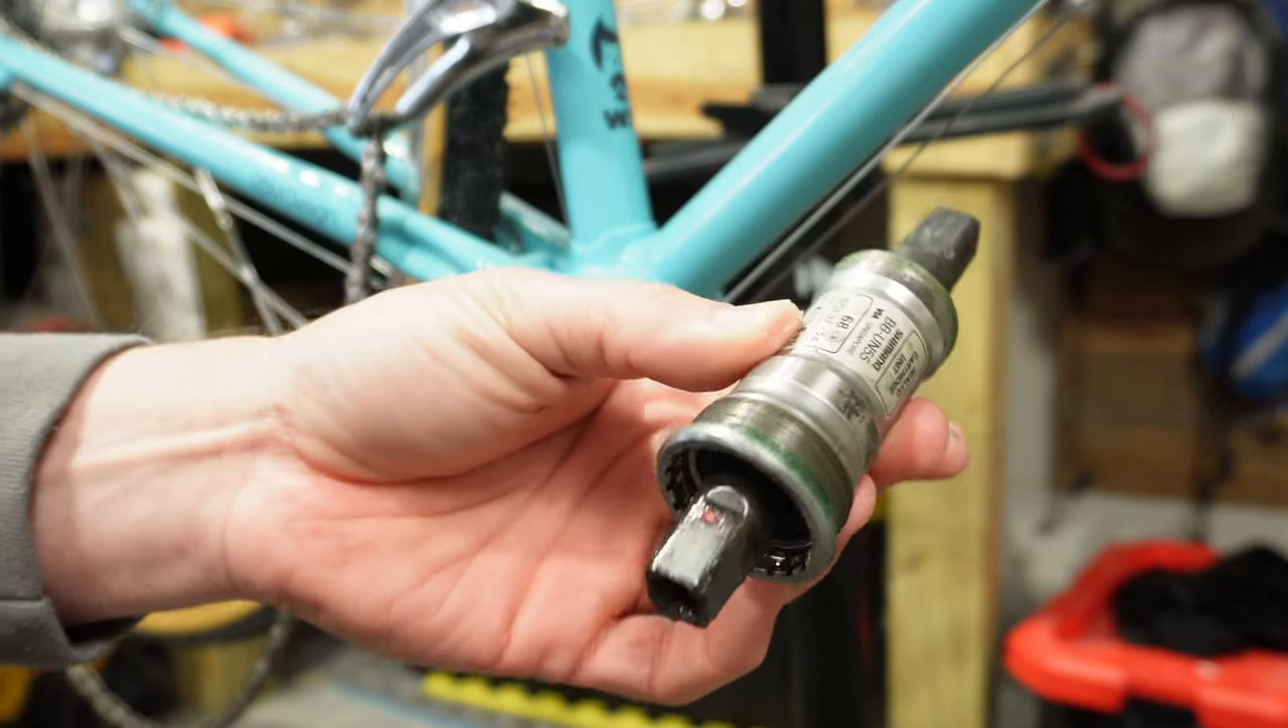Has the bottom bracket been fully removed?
Yes.